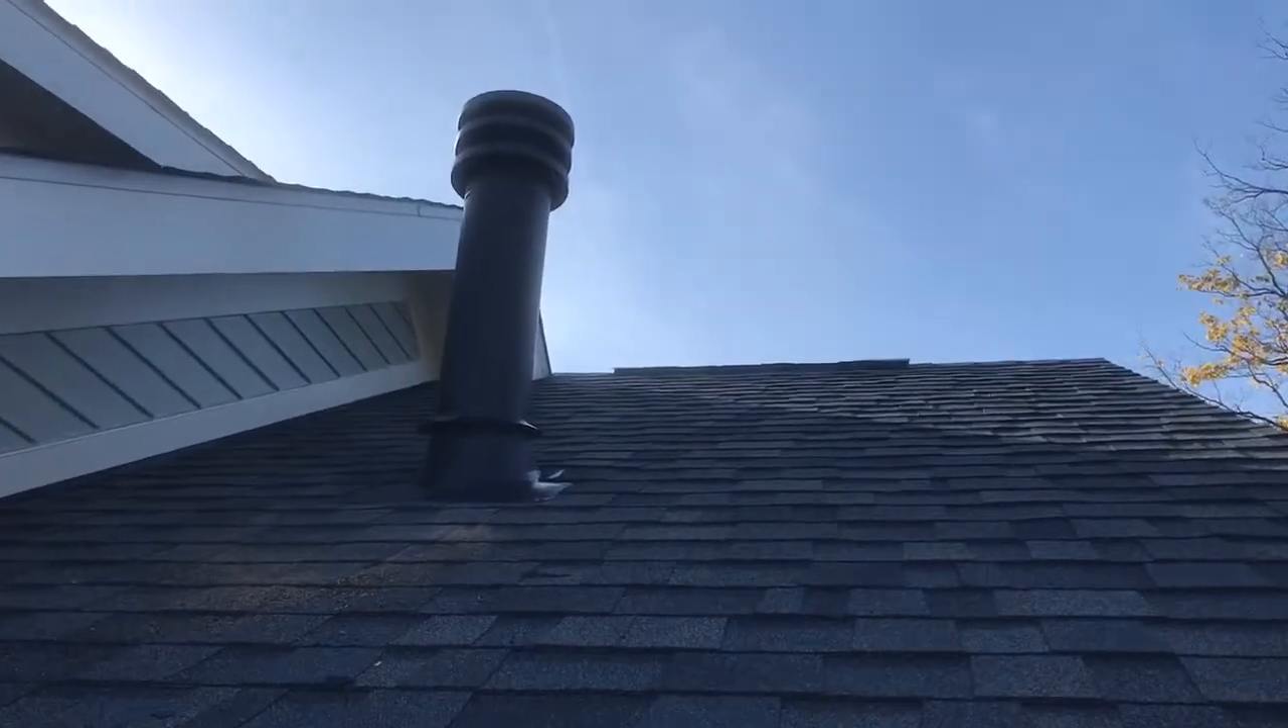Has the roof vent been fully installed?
Yes.